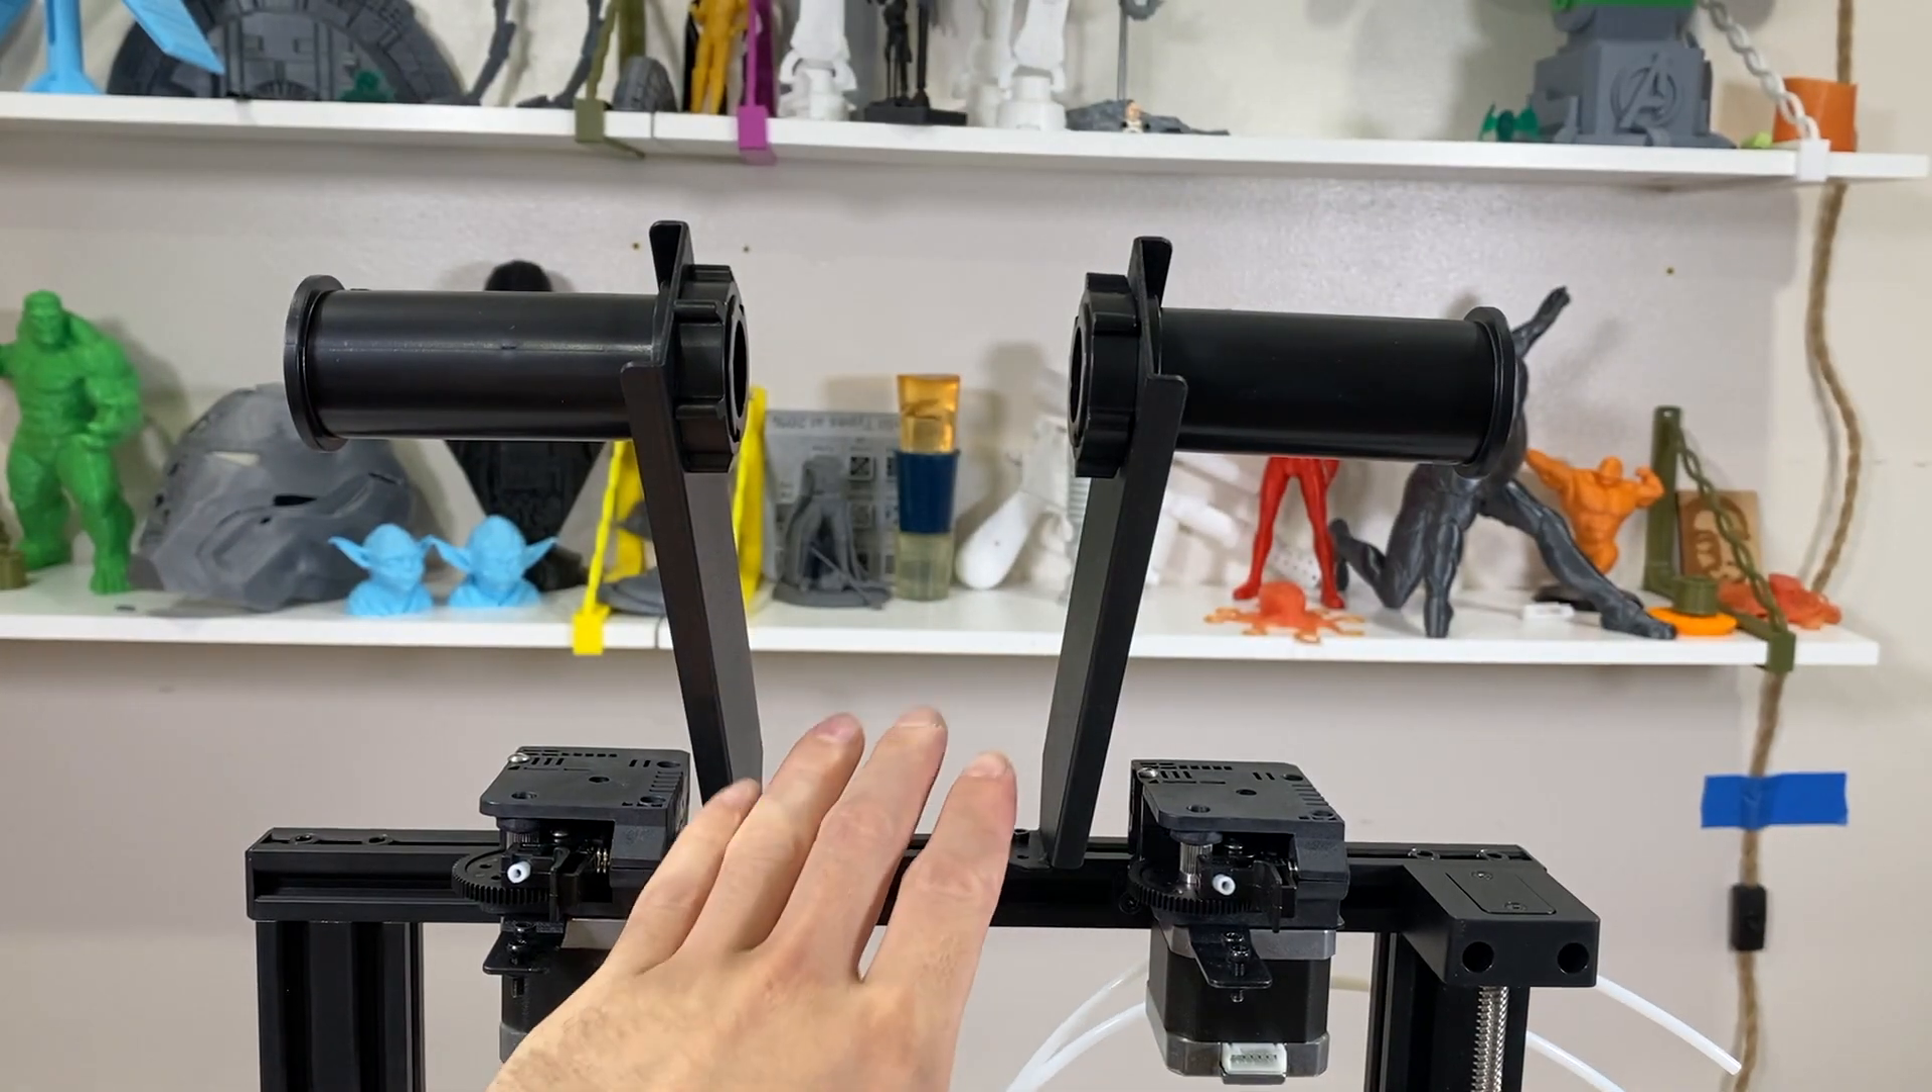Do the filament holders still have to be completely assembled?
No.